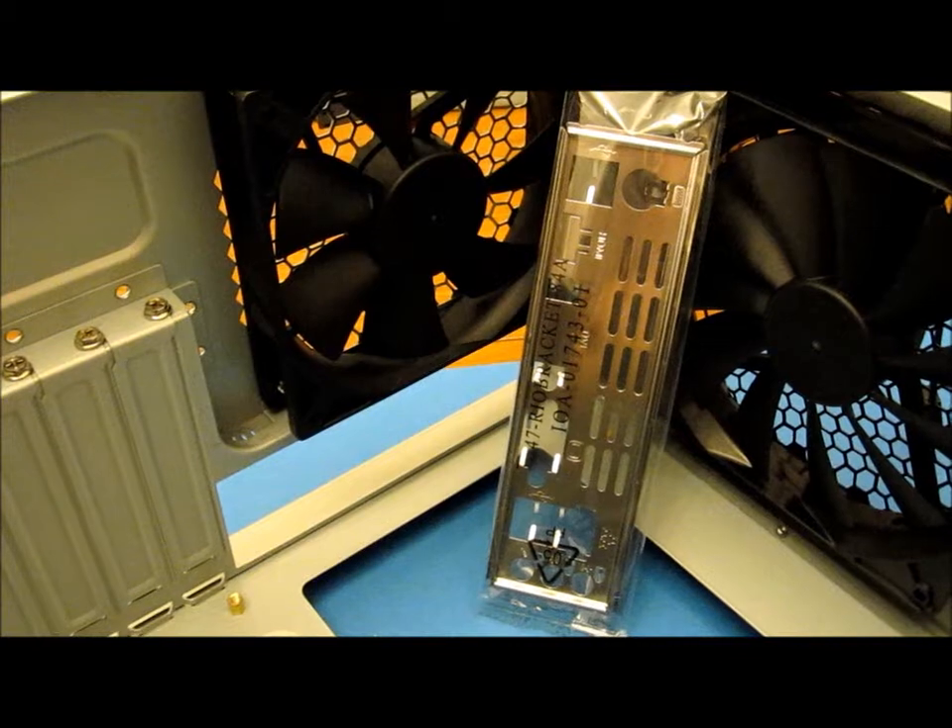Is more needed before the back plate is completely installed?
Yes.